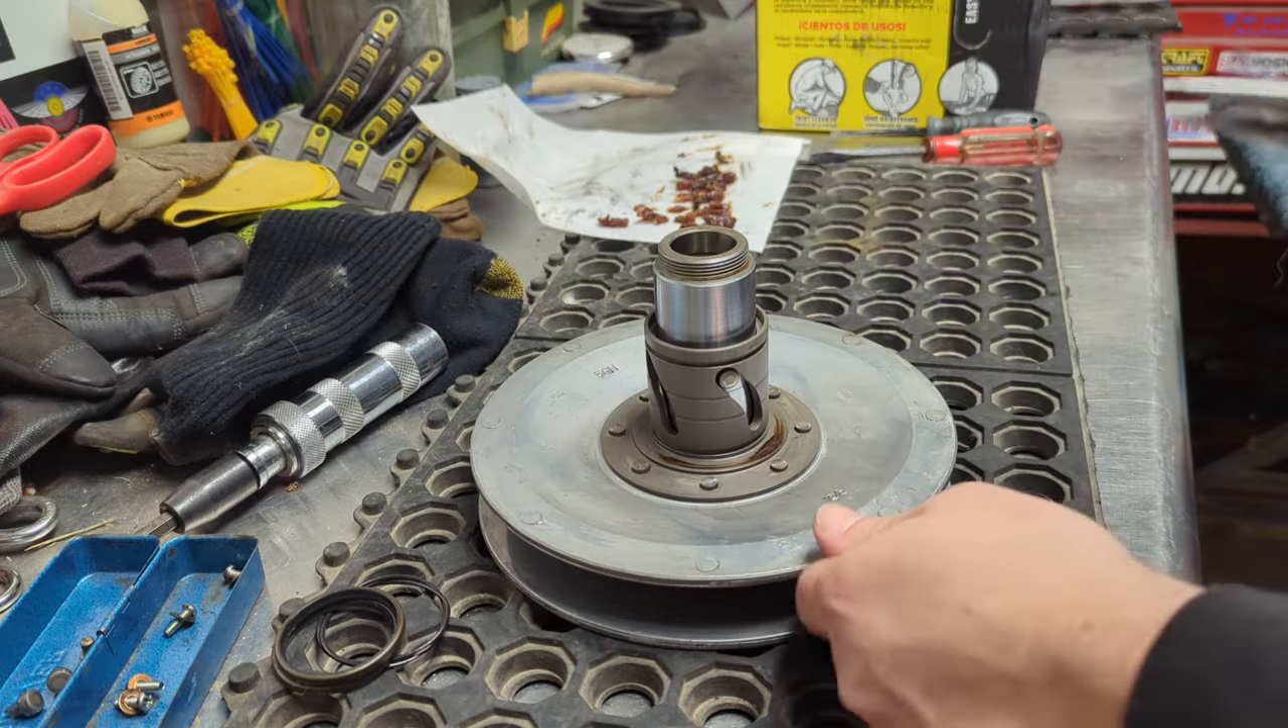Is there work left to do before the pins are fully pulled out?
Yes.